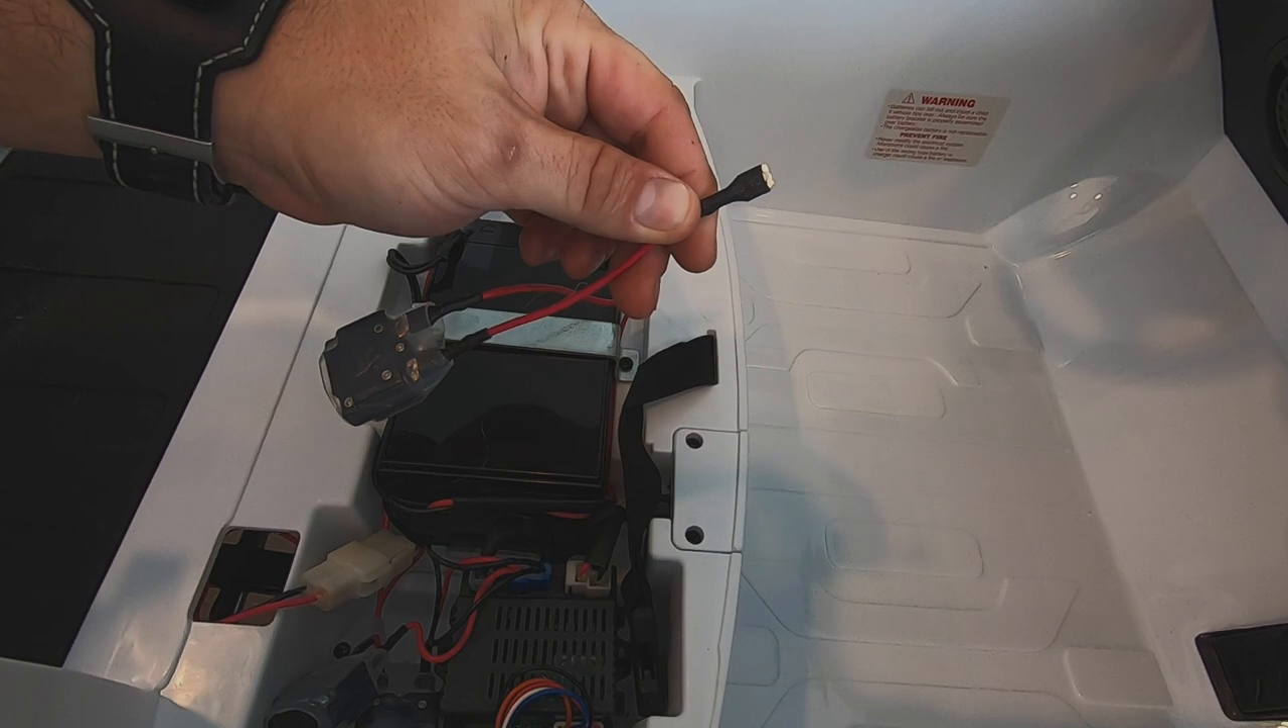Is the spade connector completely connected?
No.